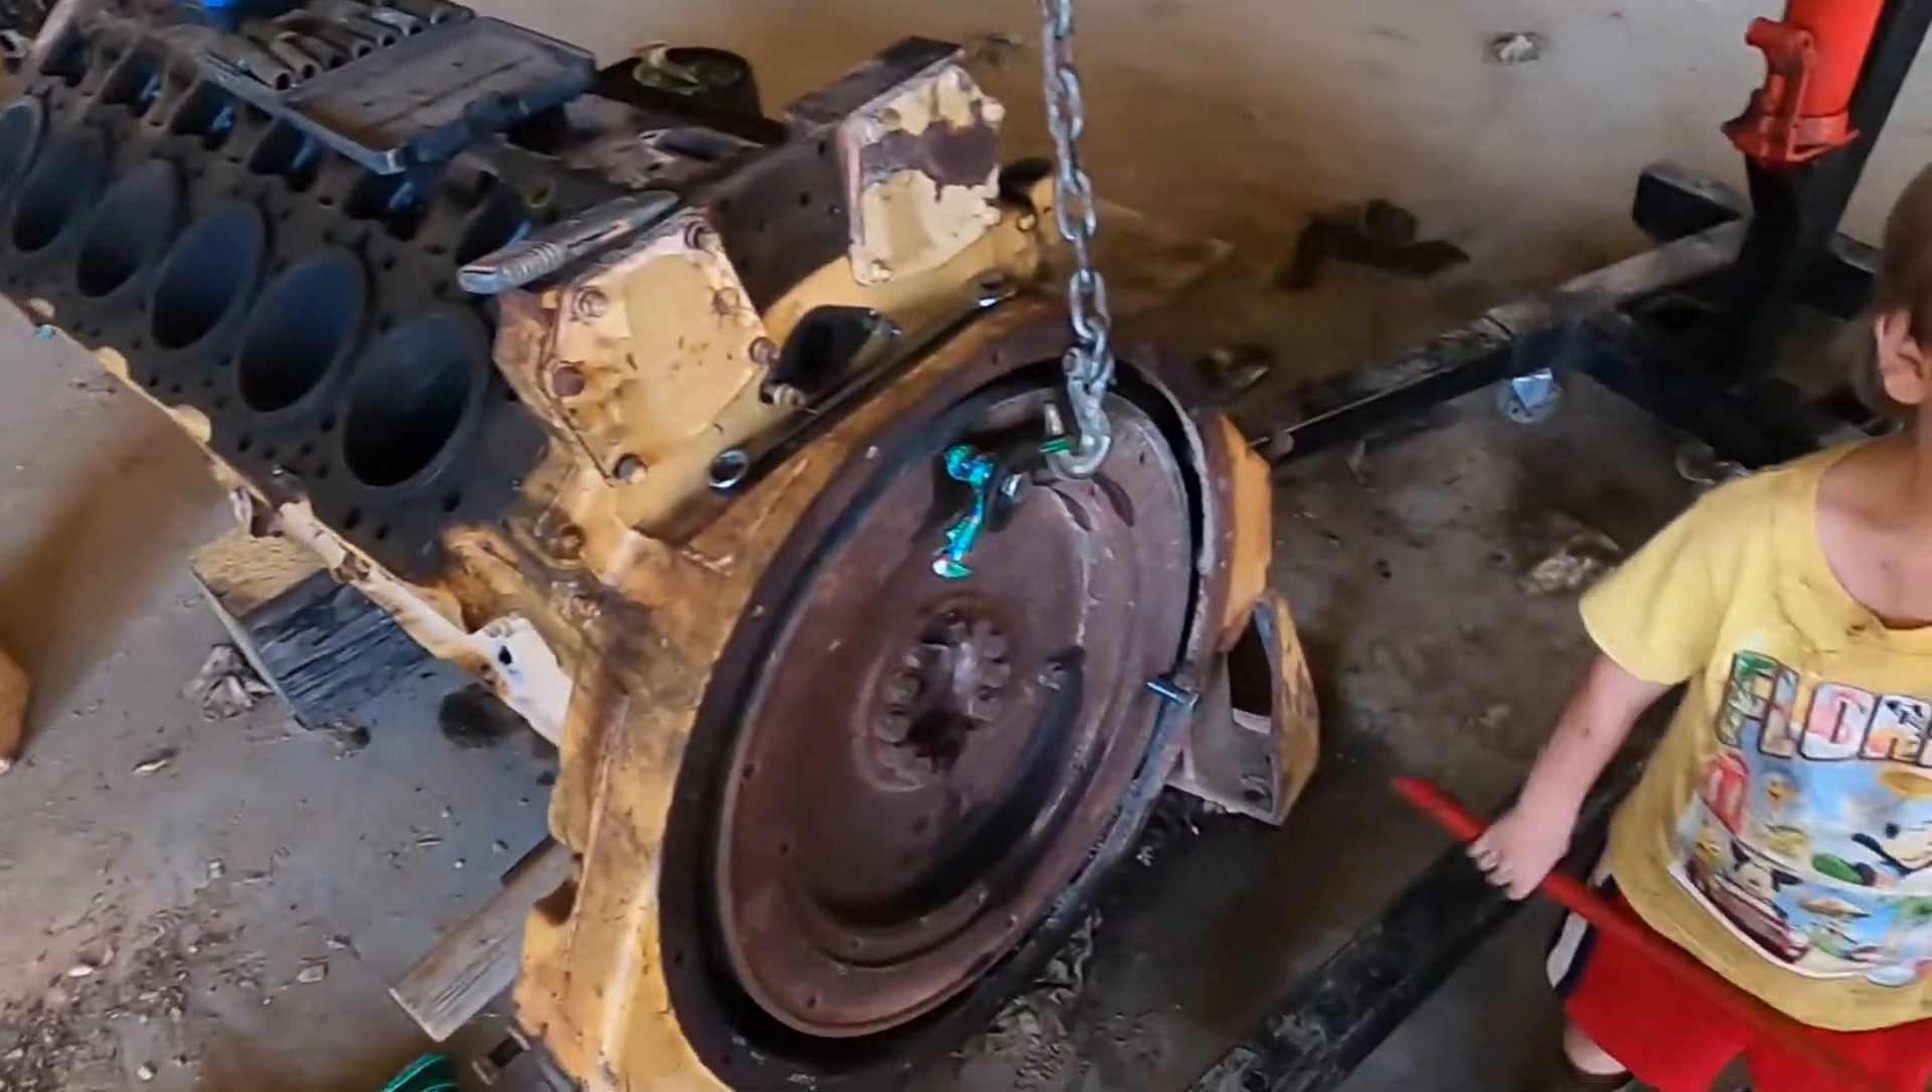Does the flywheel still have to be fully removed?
Yes.